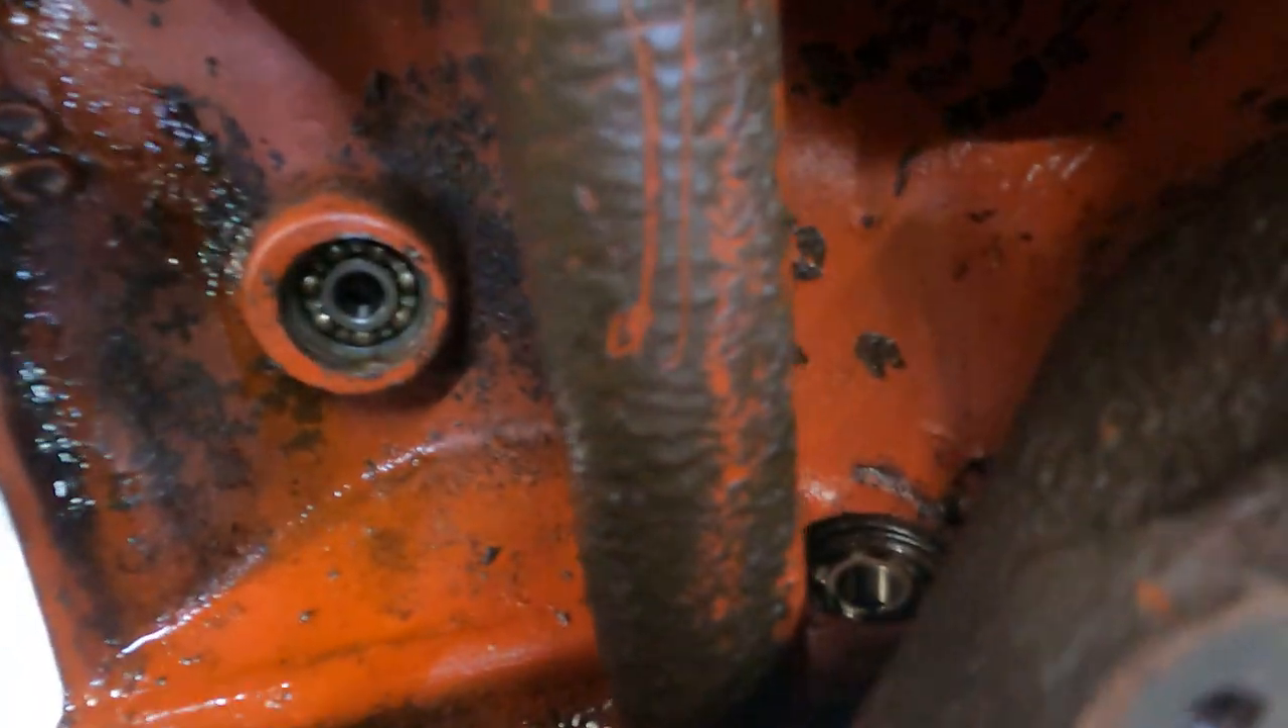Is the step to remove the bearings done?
No.